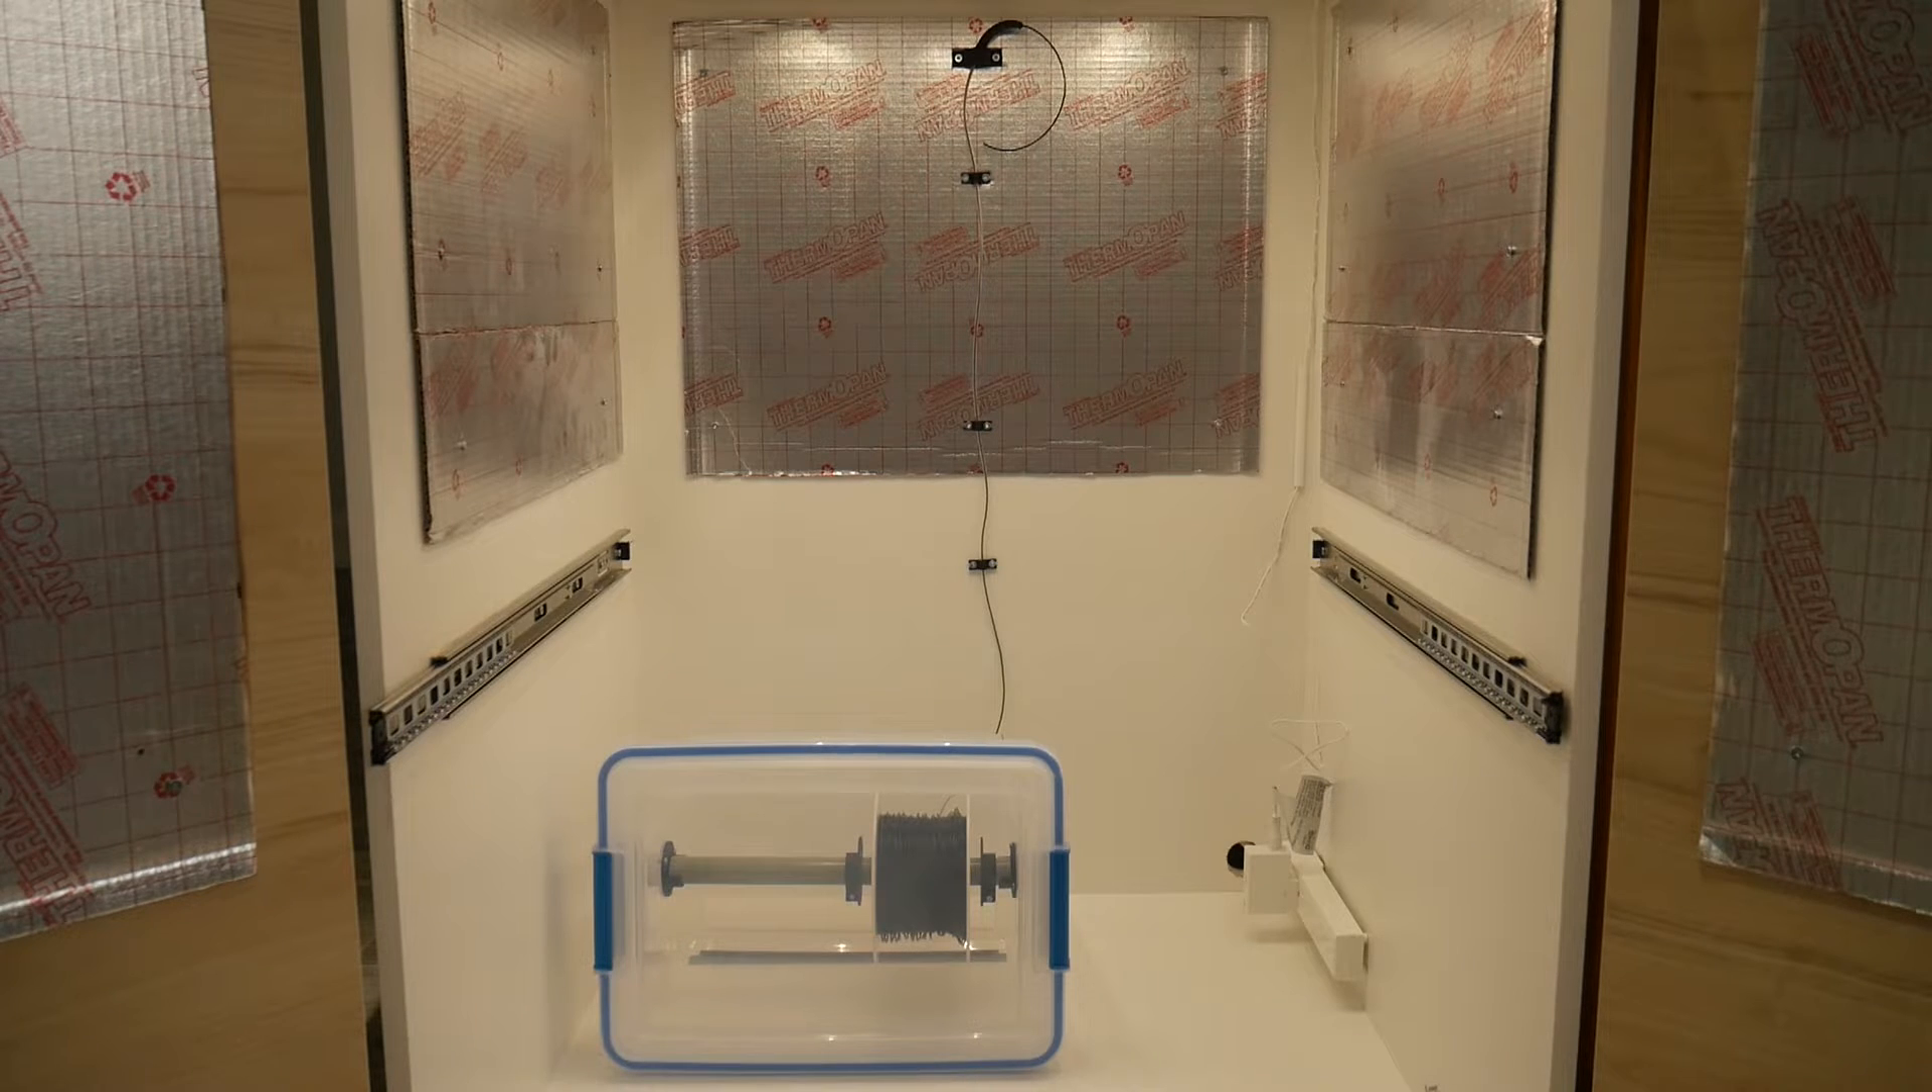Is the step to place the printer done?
No.